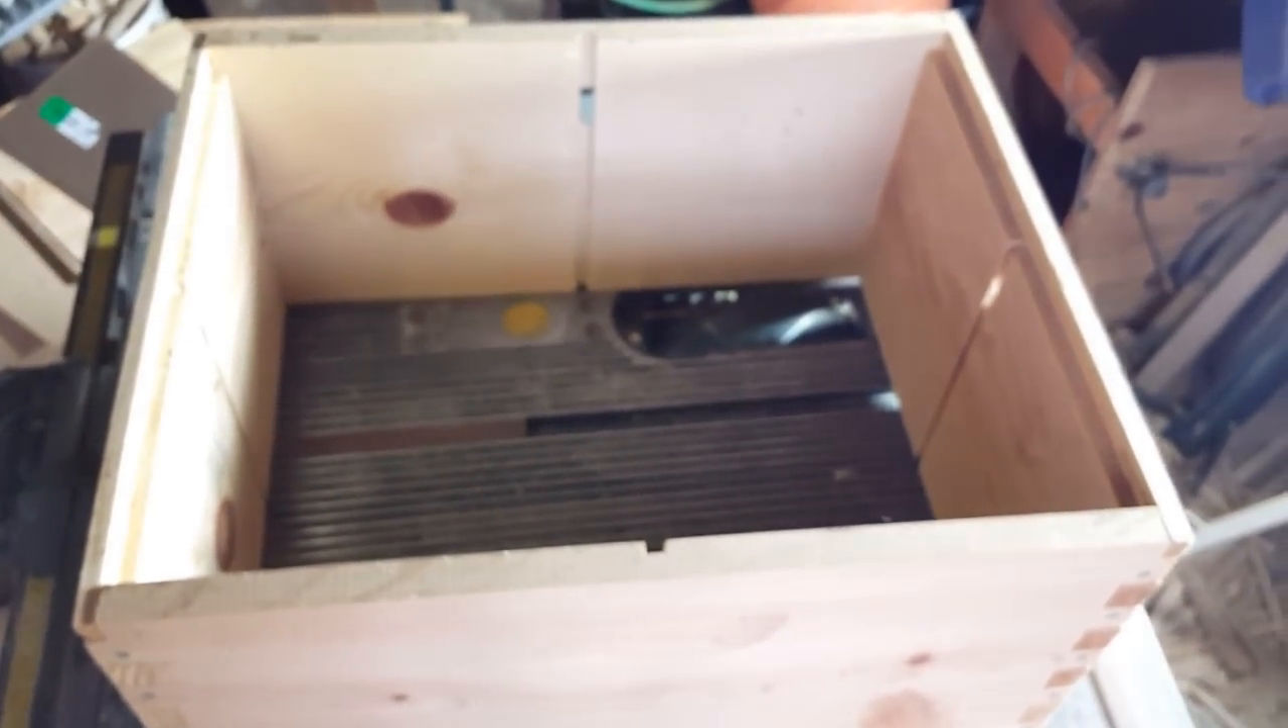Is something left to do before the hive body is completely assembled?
No.